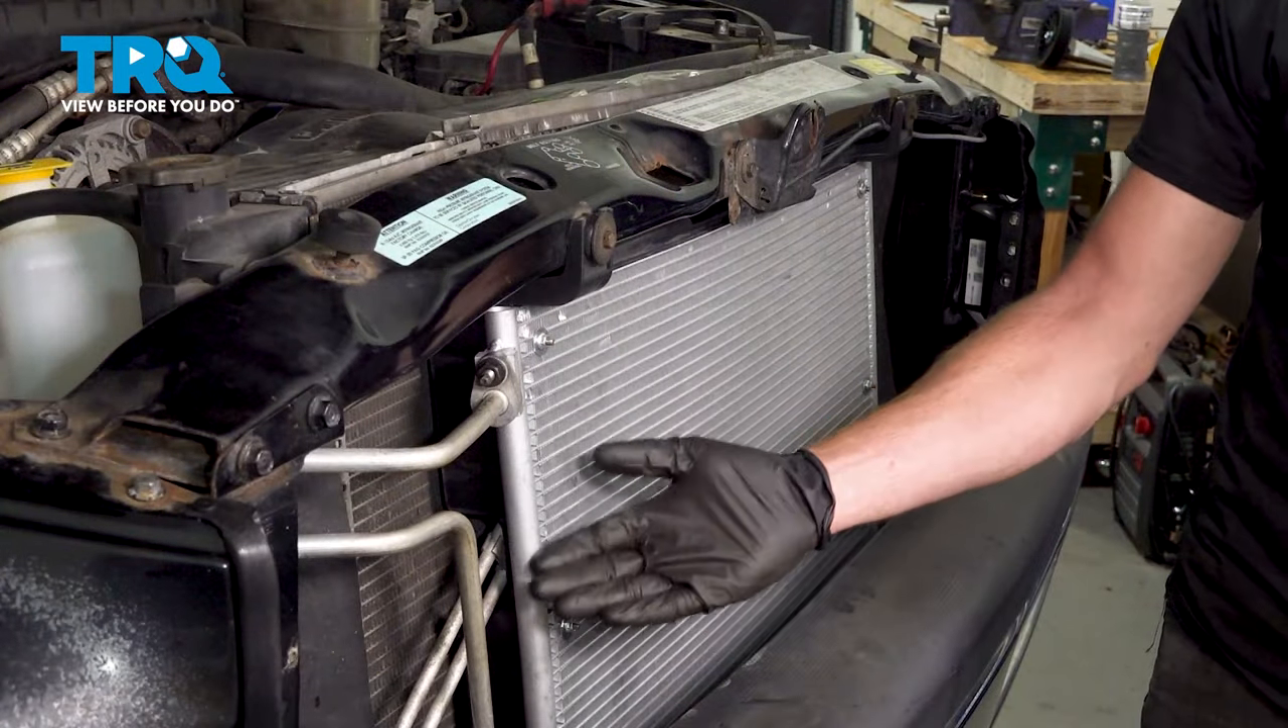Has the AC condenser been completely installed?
Yes.